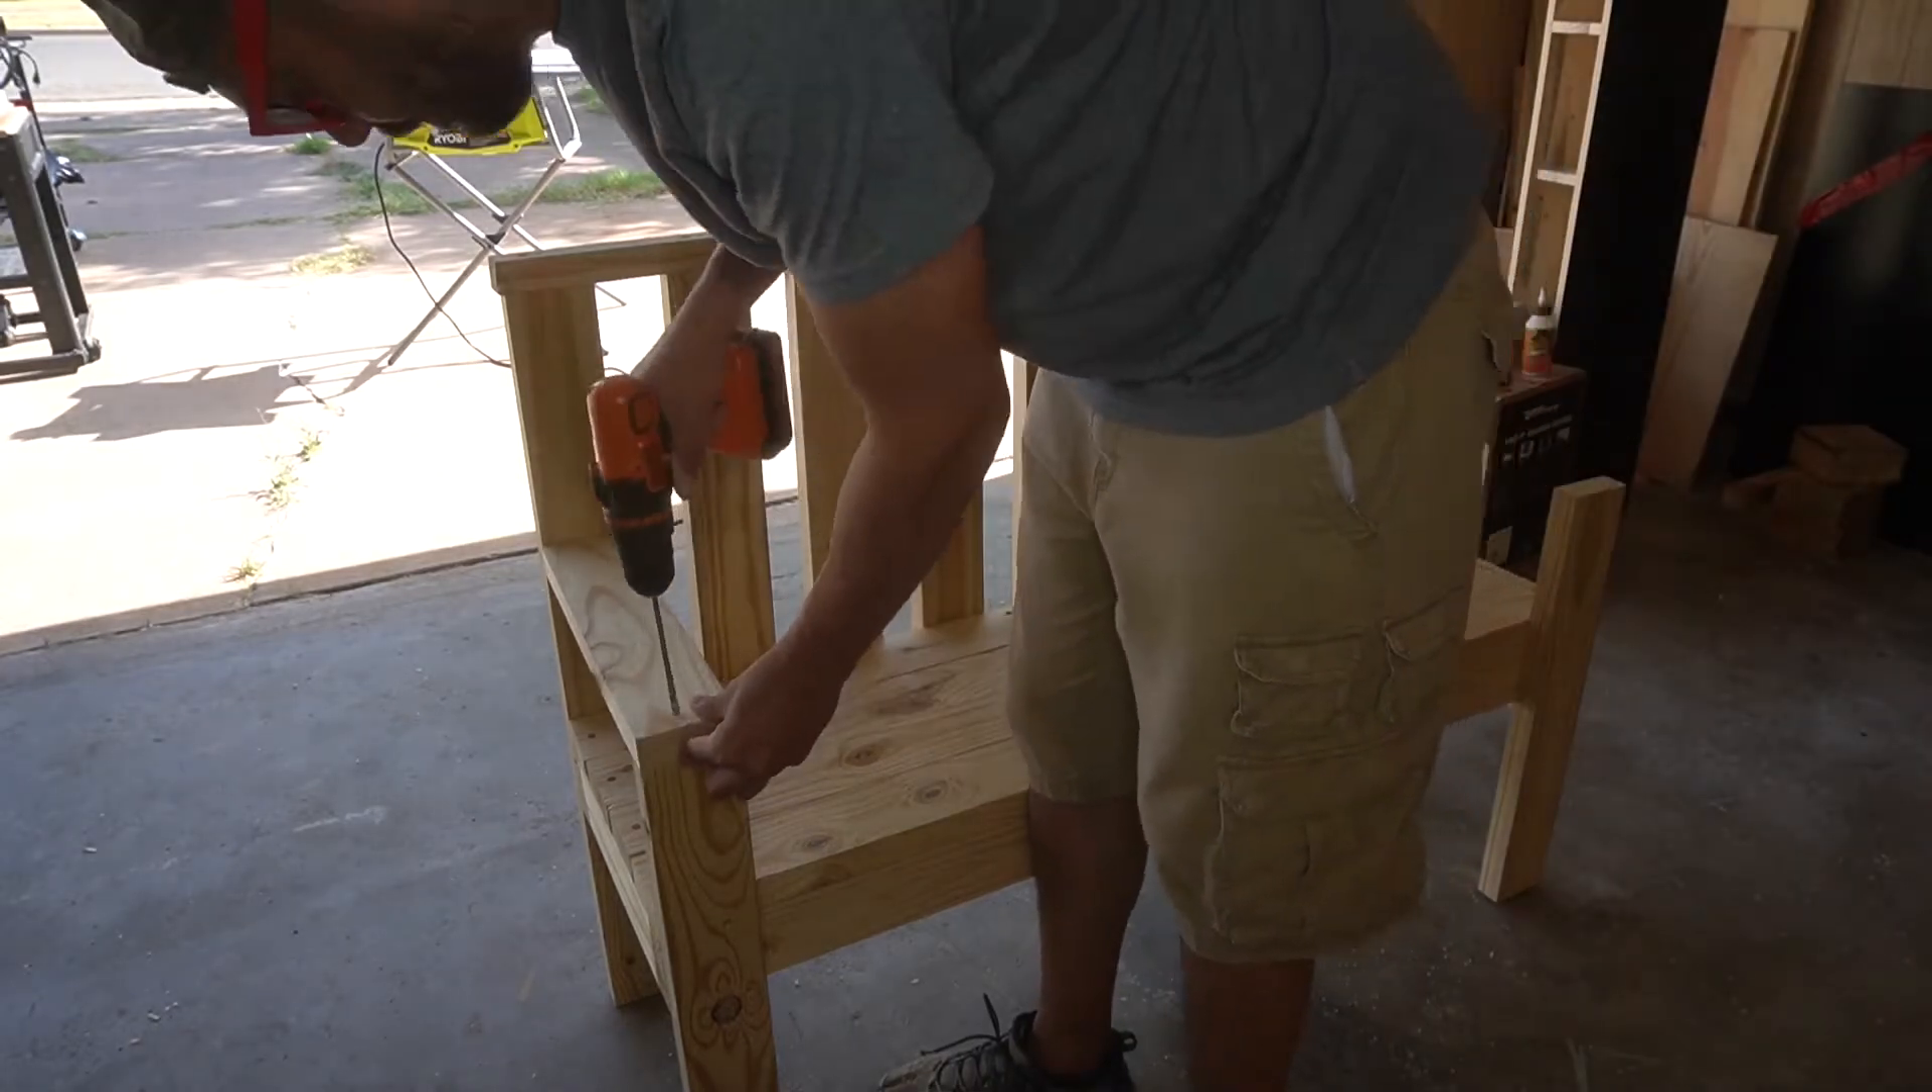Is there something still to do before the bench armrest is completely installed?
Yes.